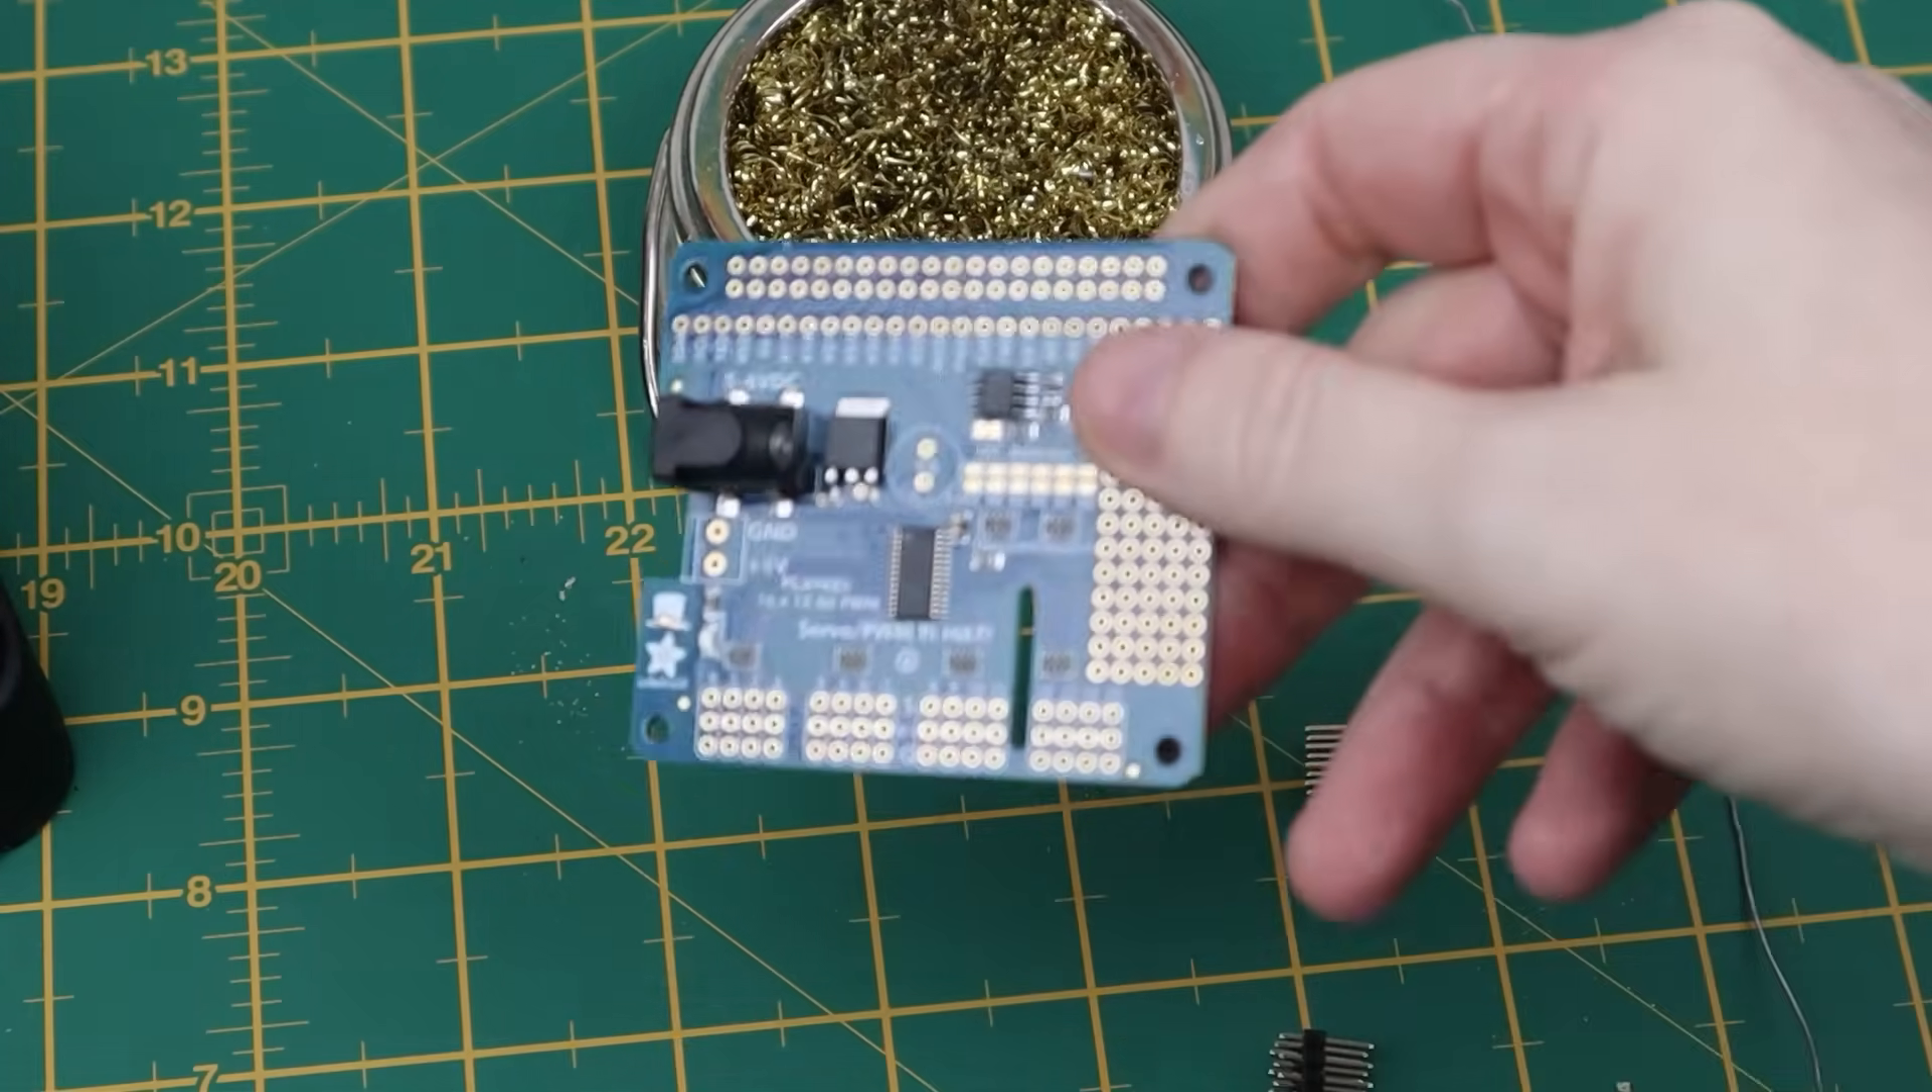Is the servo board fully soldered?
No.